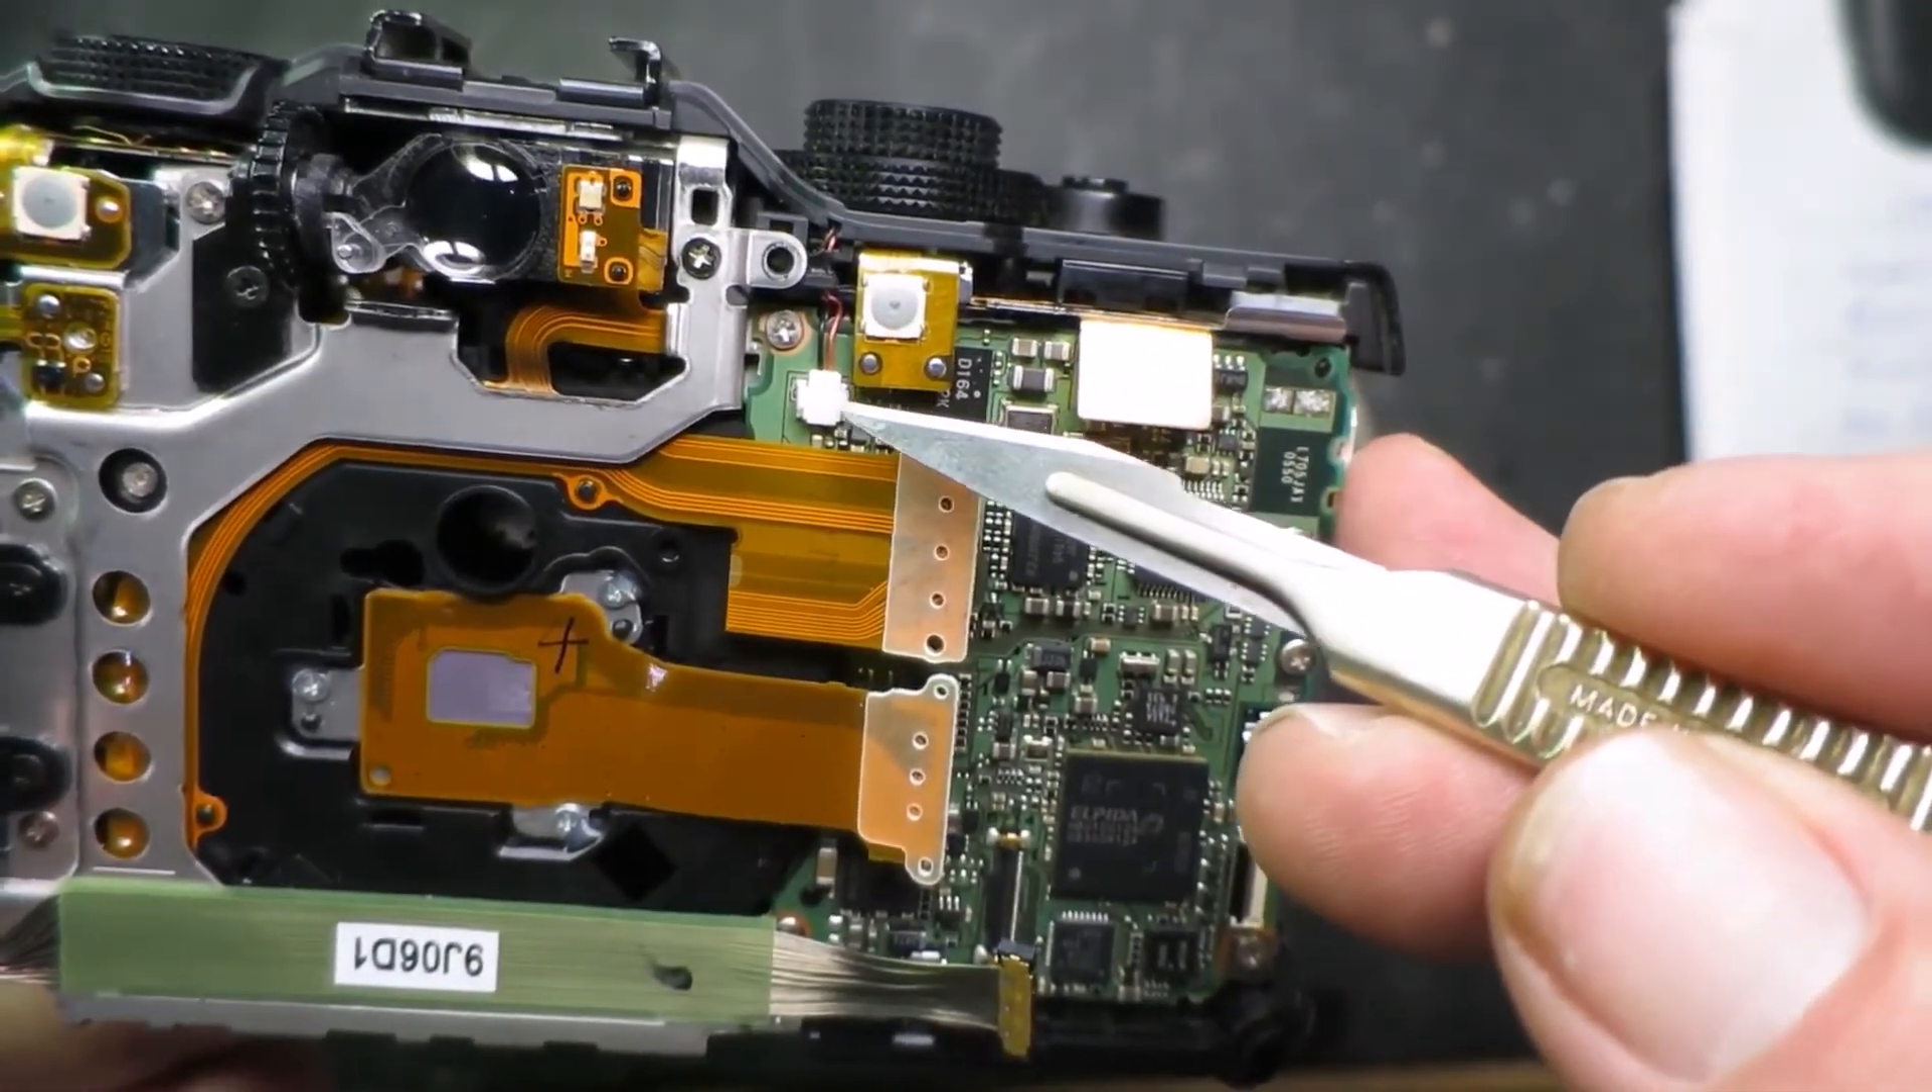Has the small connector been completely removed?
No.